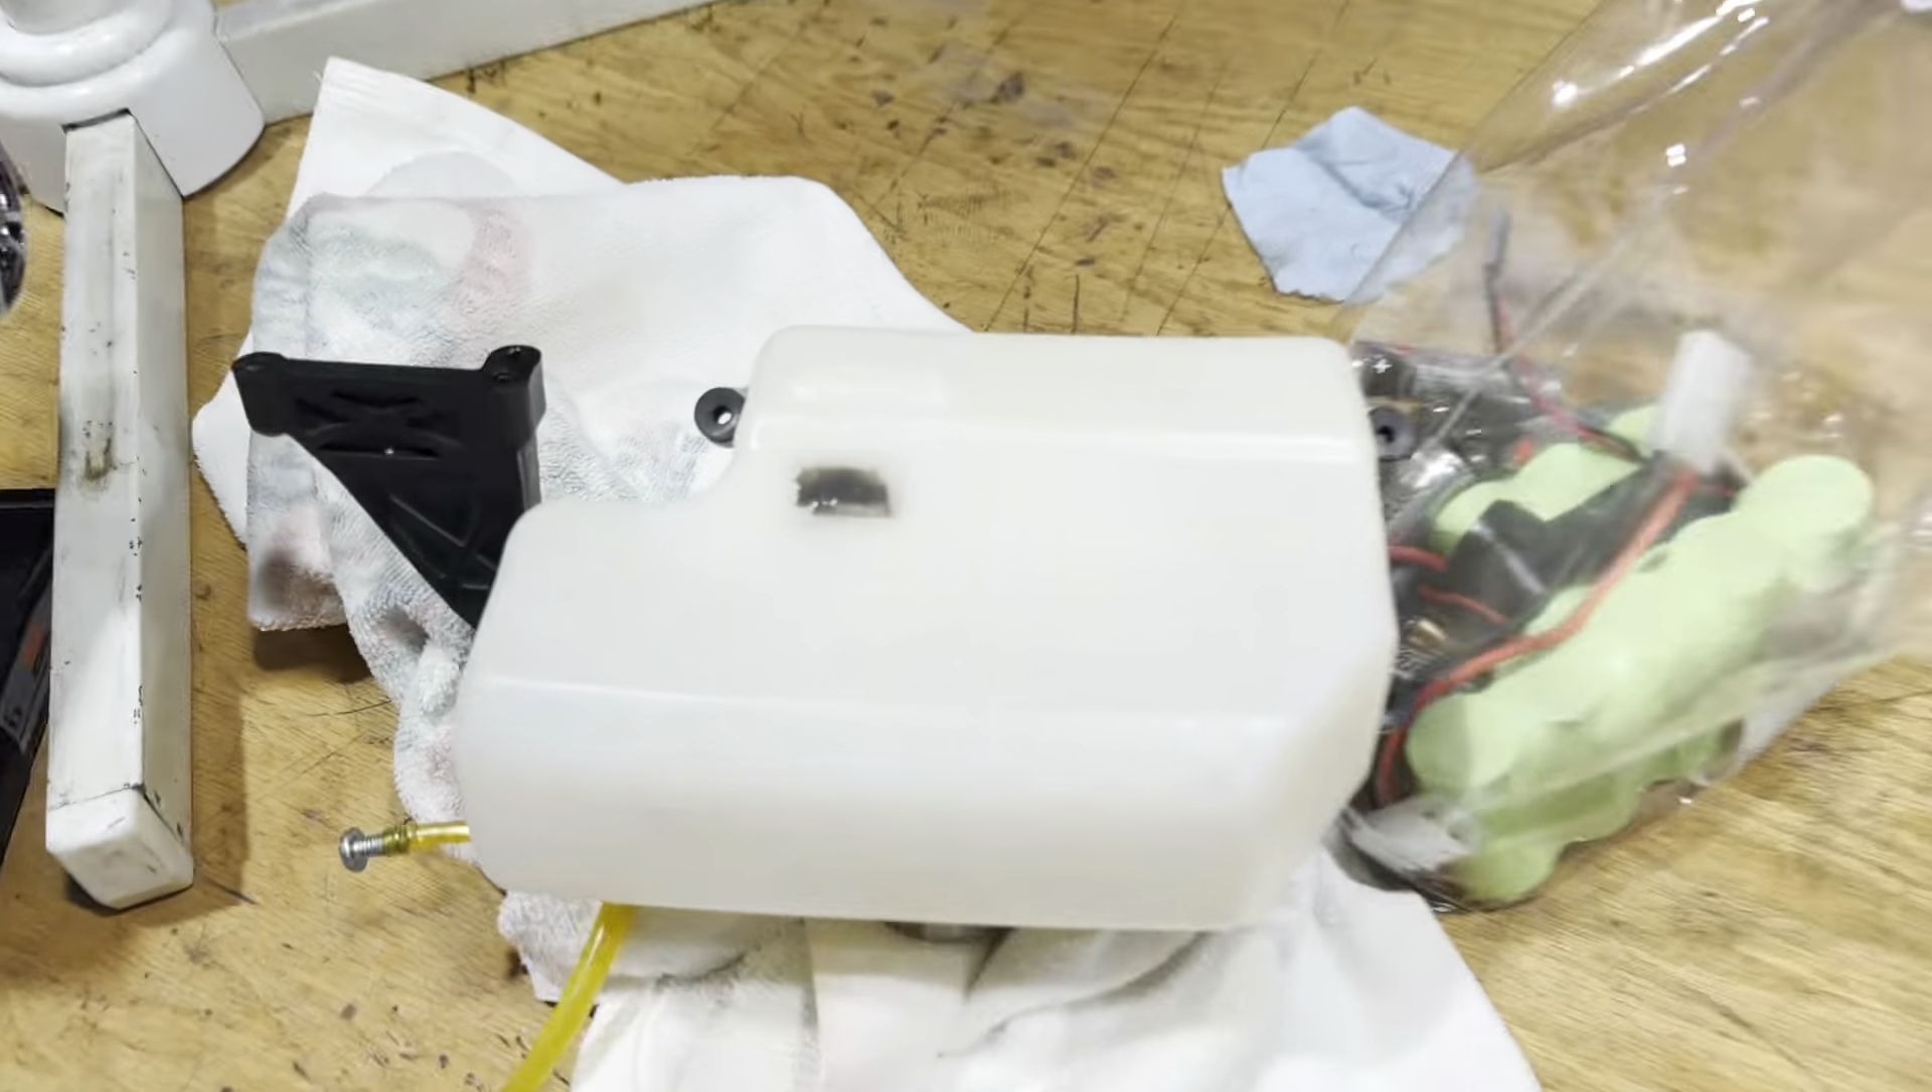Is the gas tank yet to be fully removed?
No.